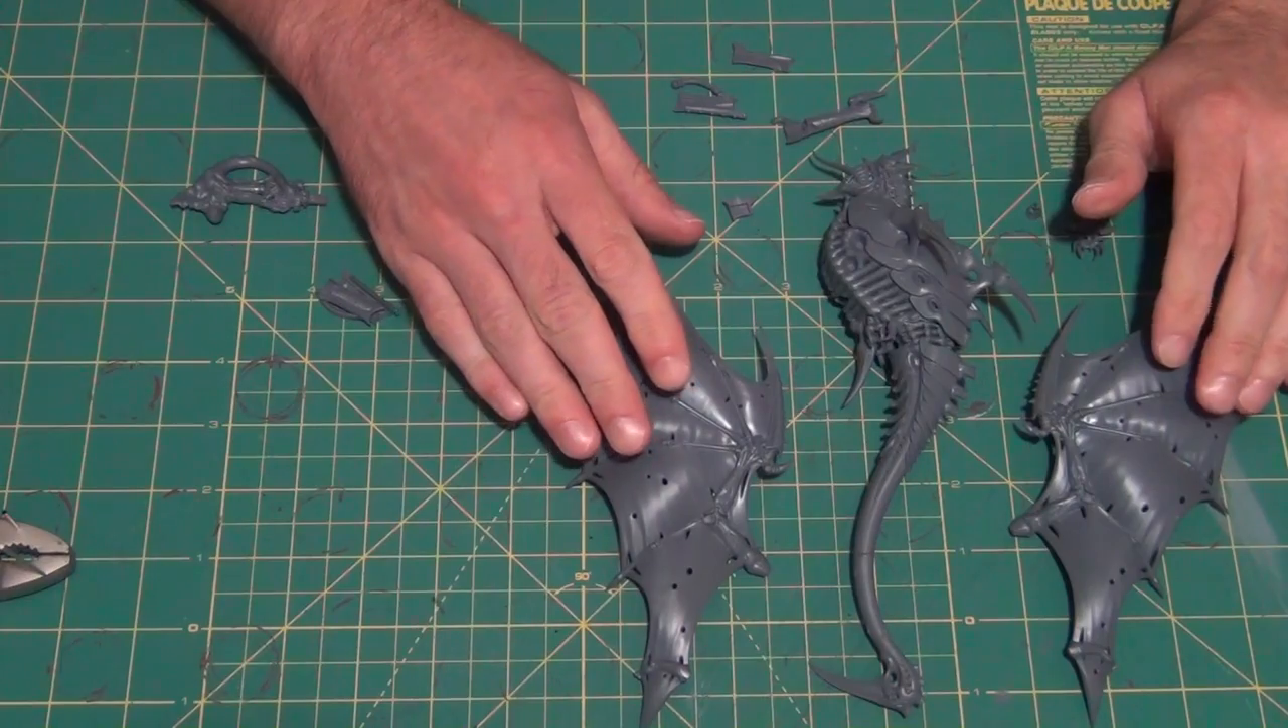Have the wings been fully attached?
No.